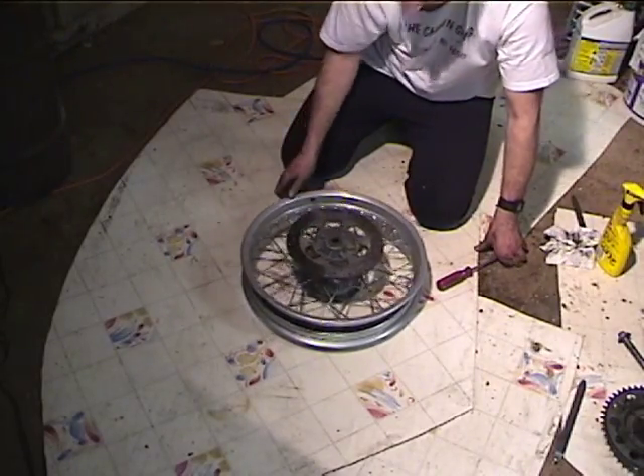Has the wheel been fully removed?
Yes.